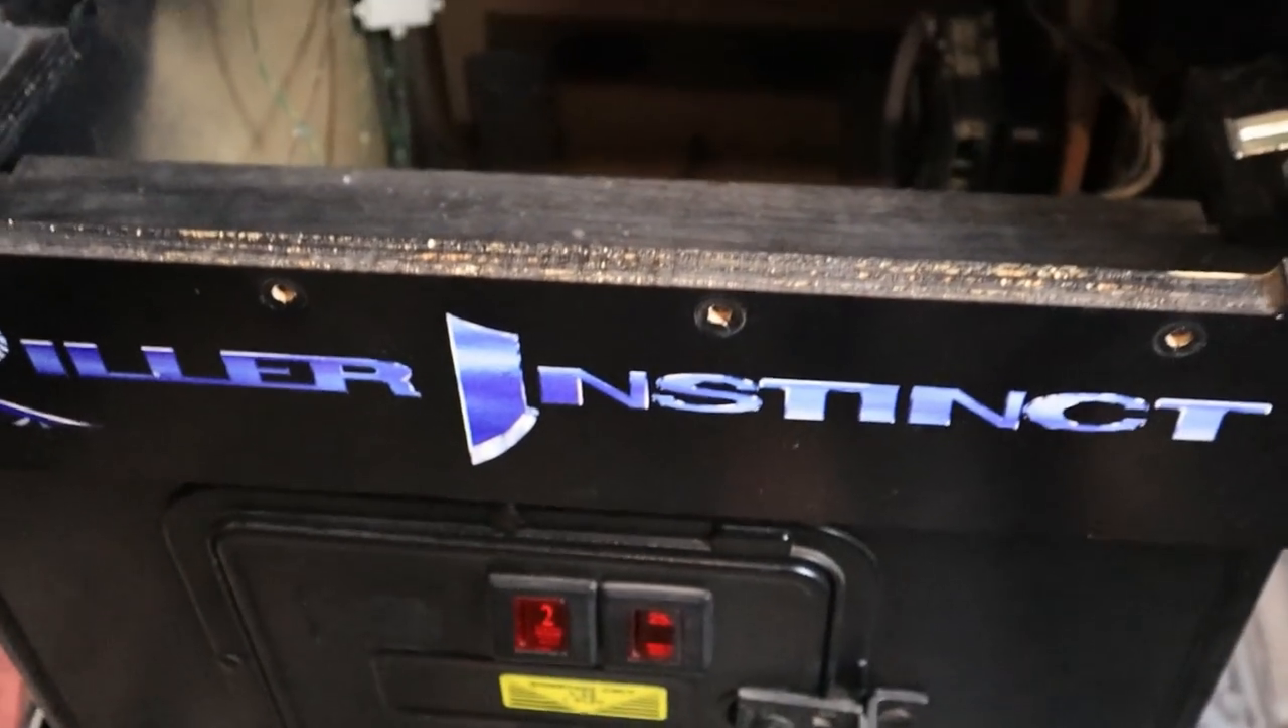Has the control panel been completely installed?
No.